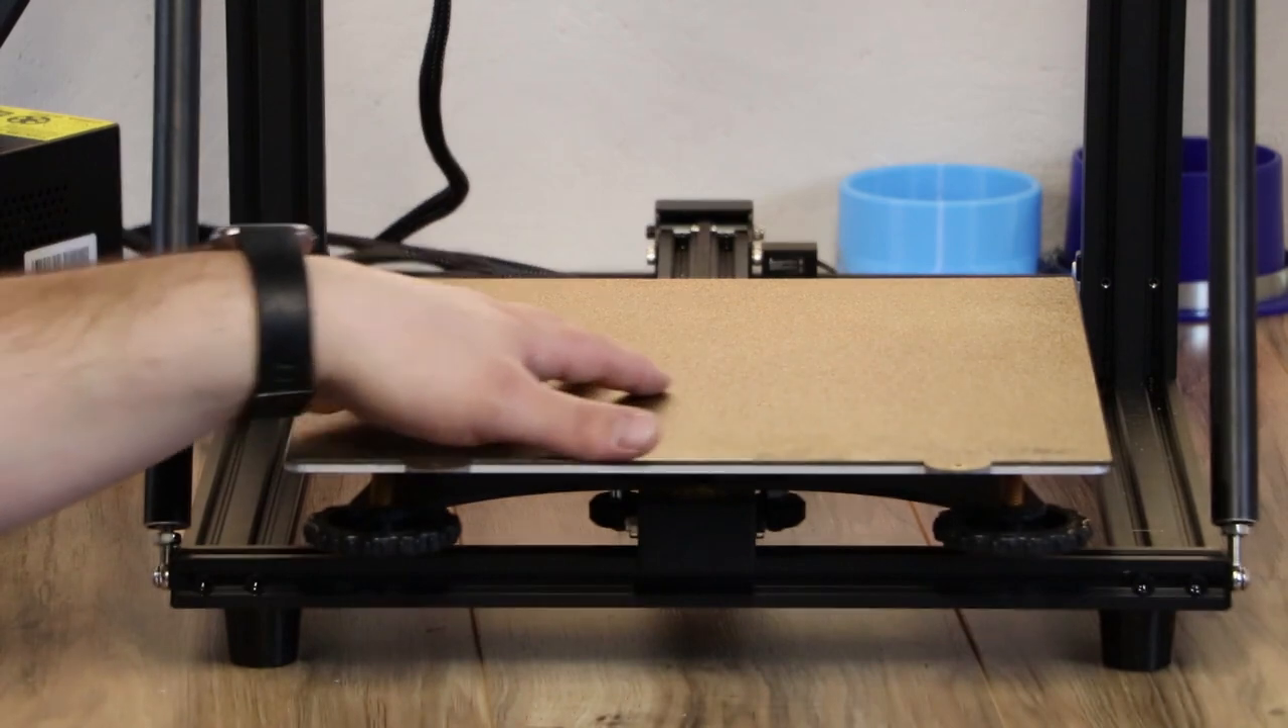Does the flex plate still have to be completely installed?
No.